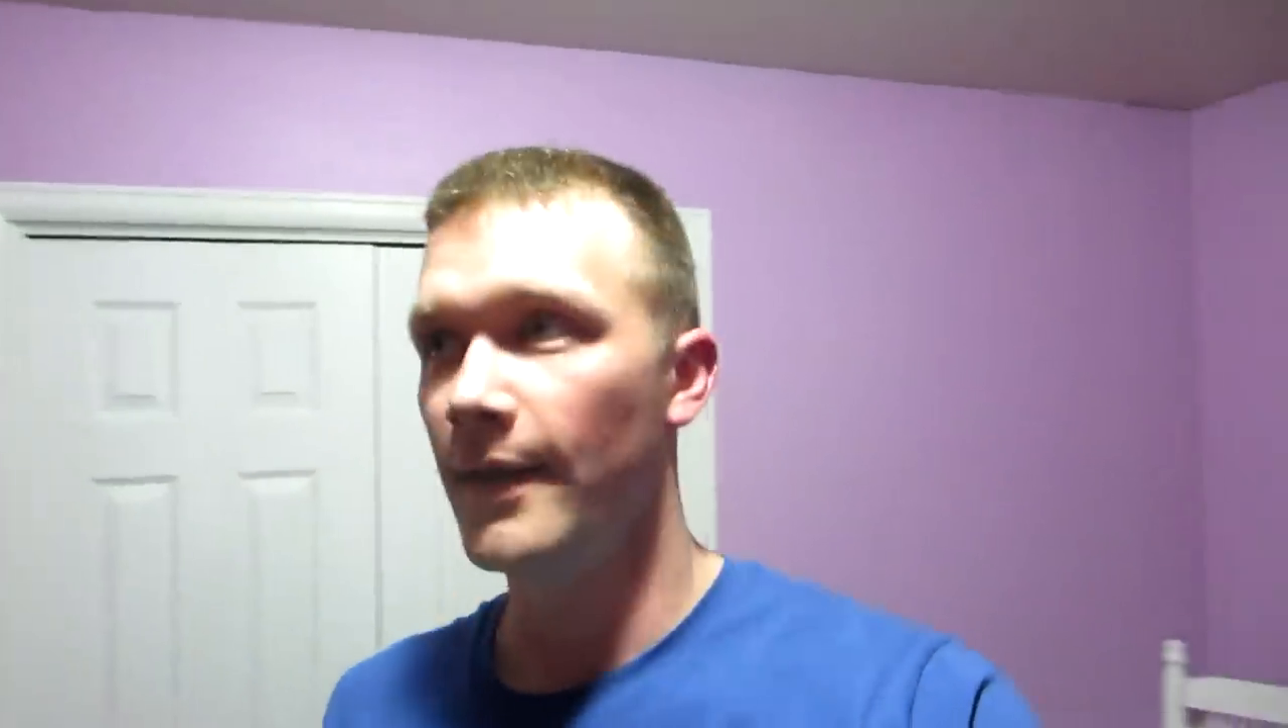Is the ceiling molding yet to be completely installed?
Yes.